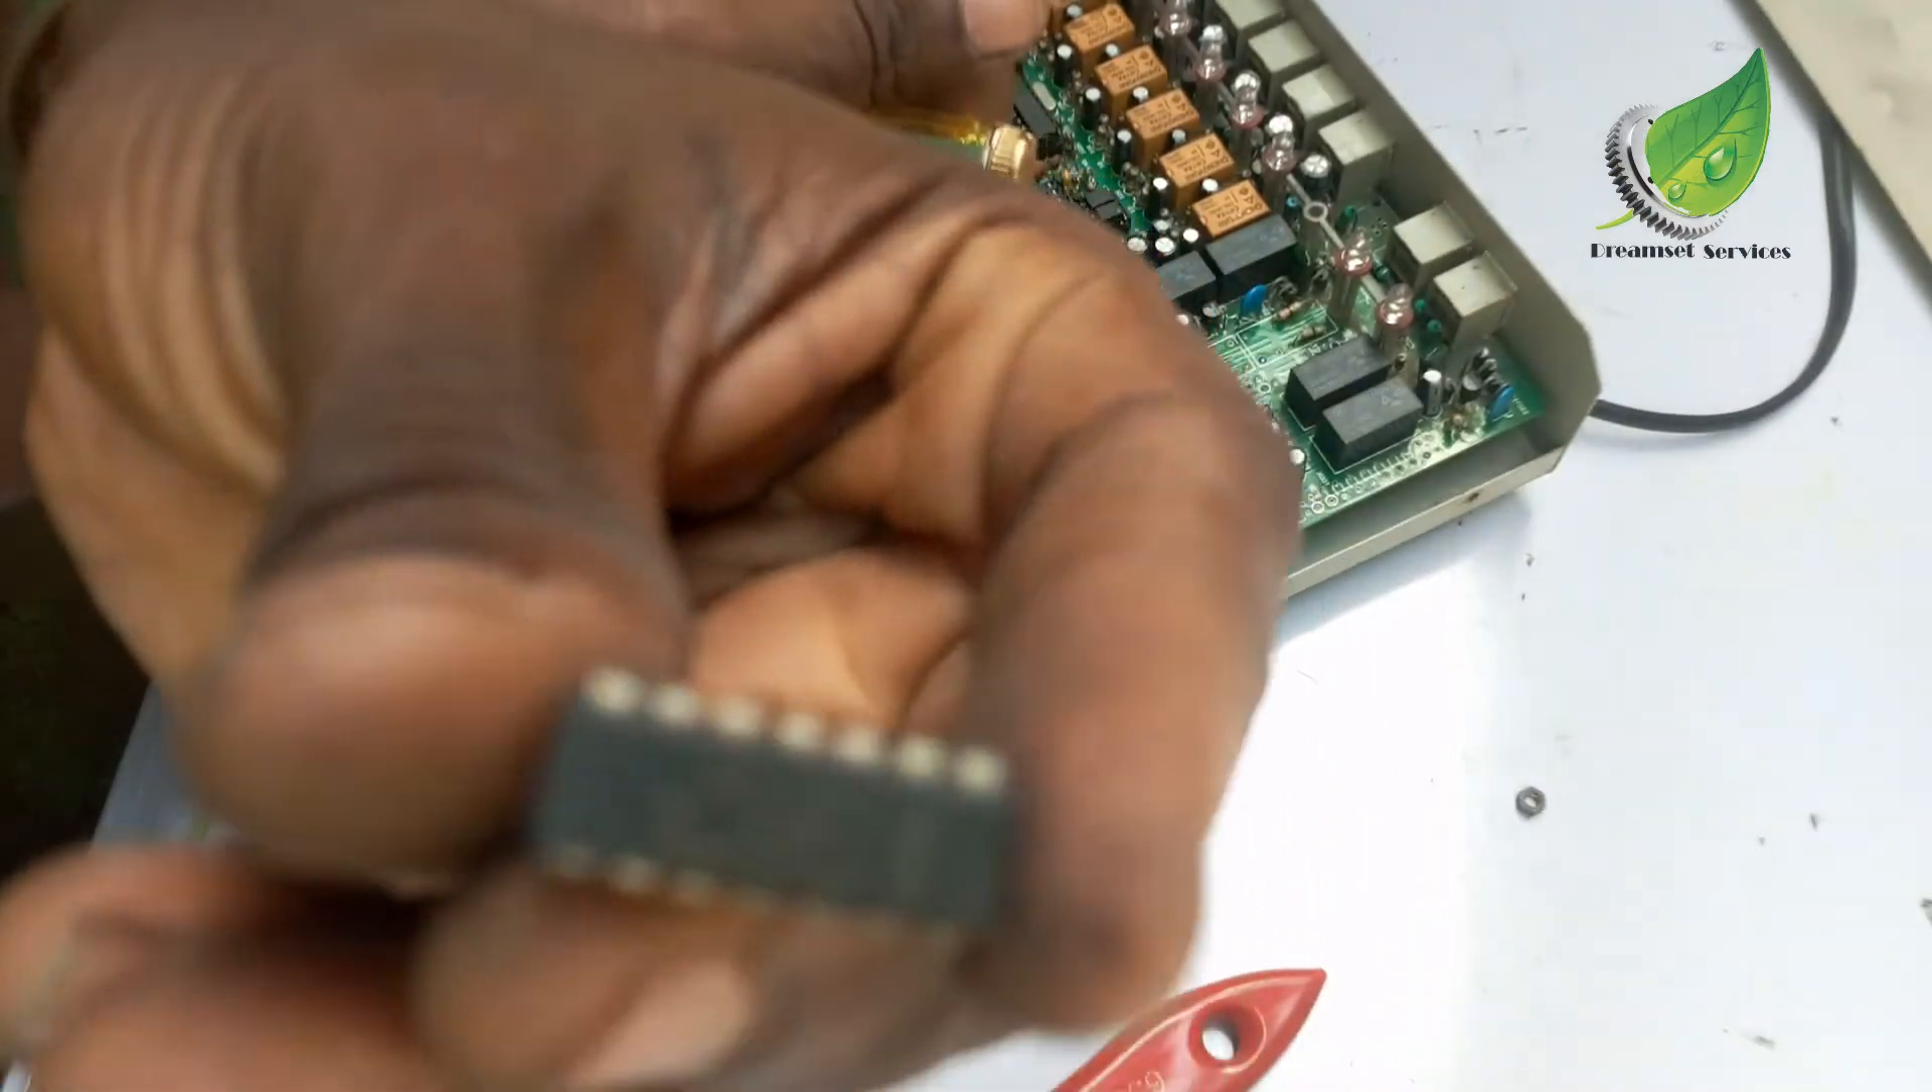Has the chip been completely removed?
Yes.